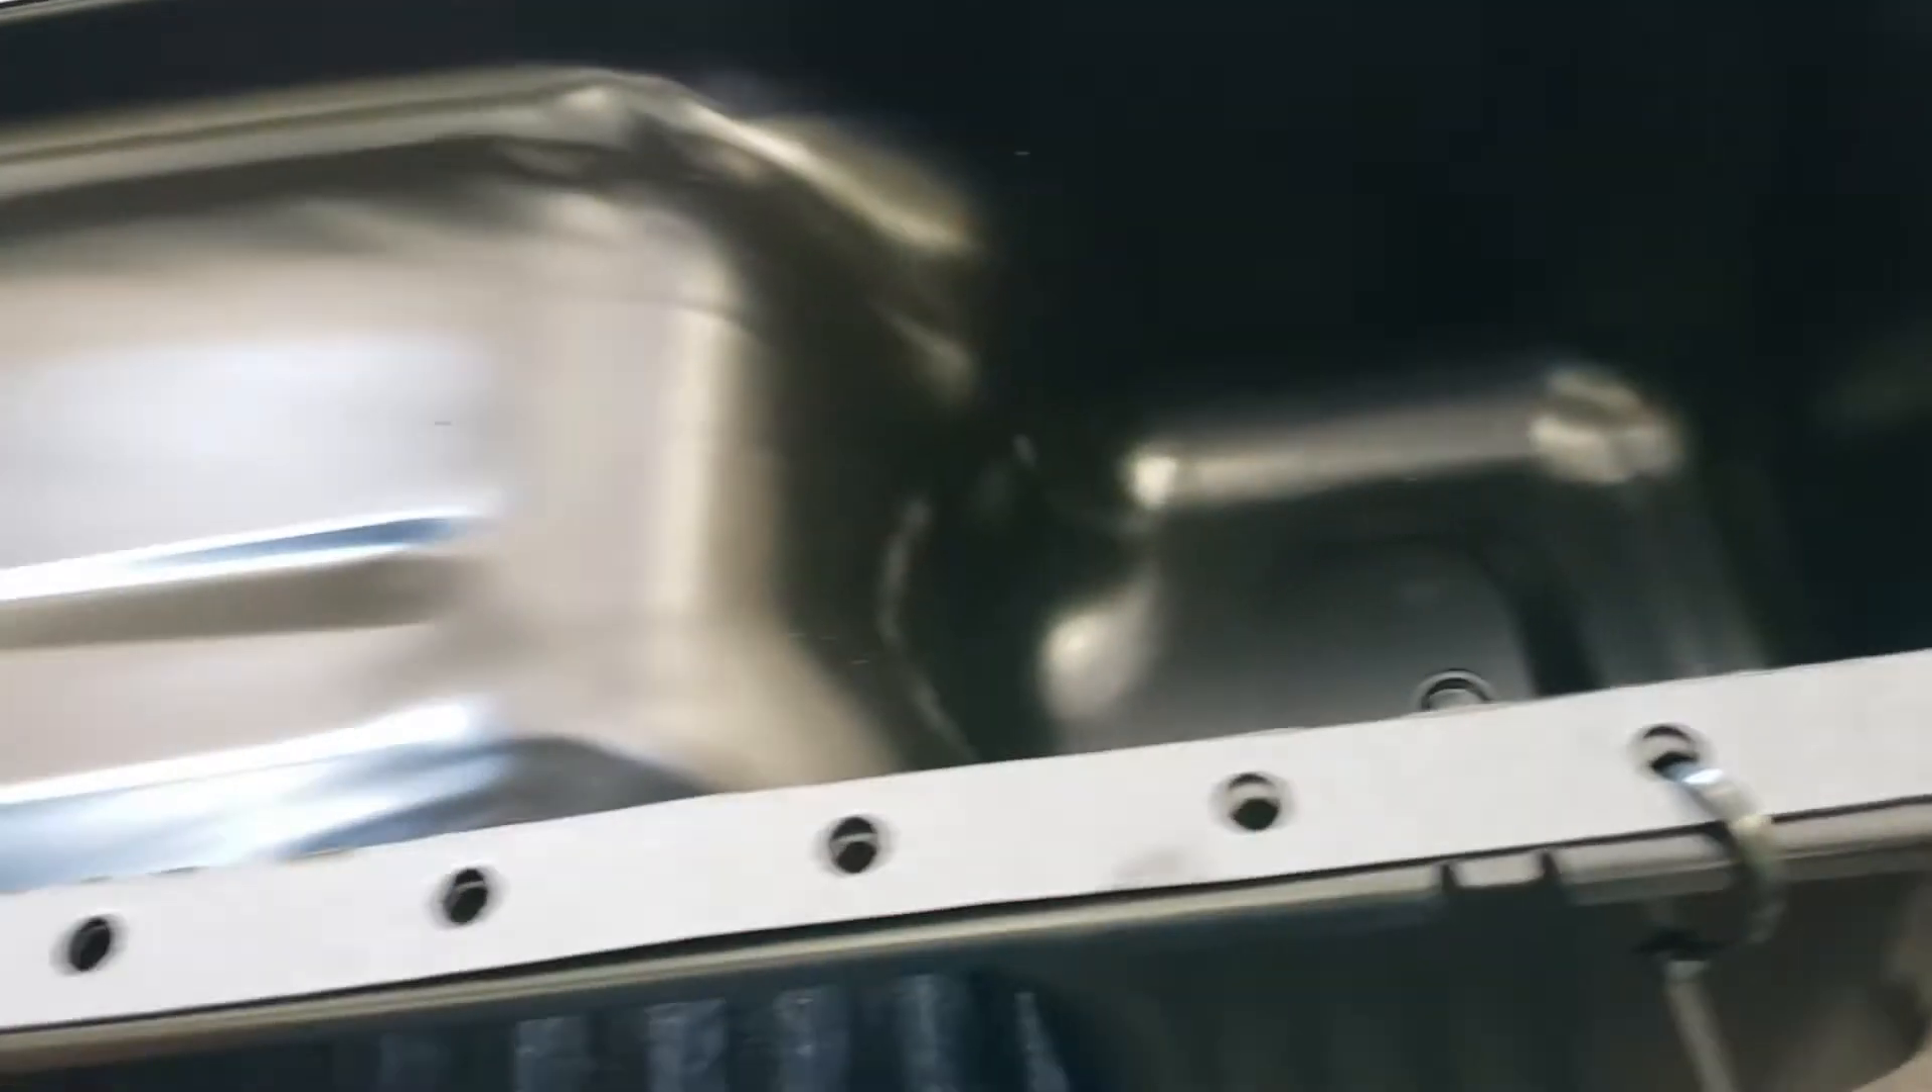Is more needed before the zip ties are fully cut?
Yes.